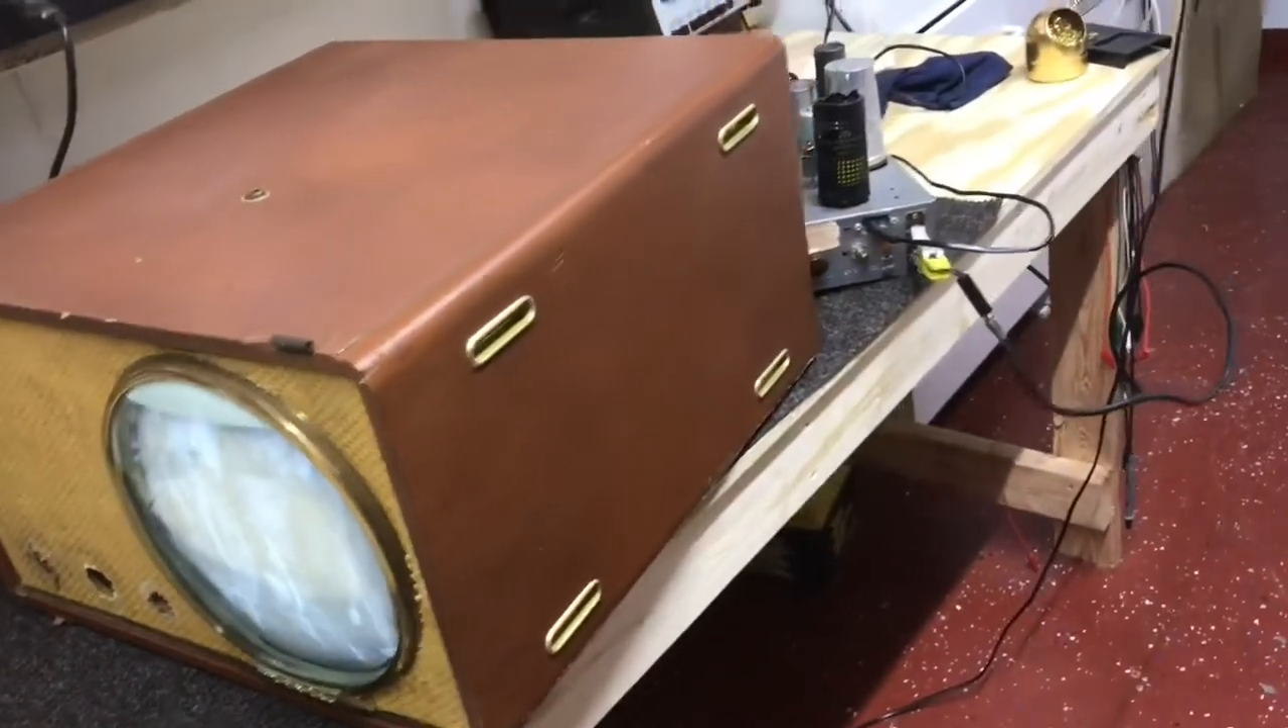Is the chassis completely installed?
No.